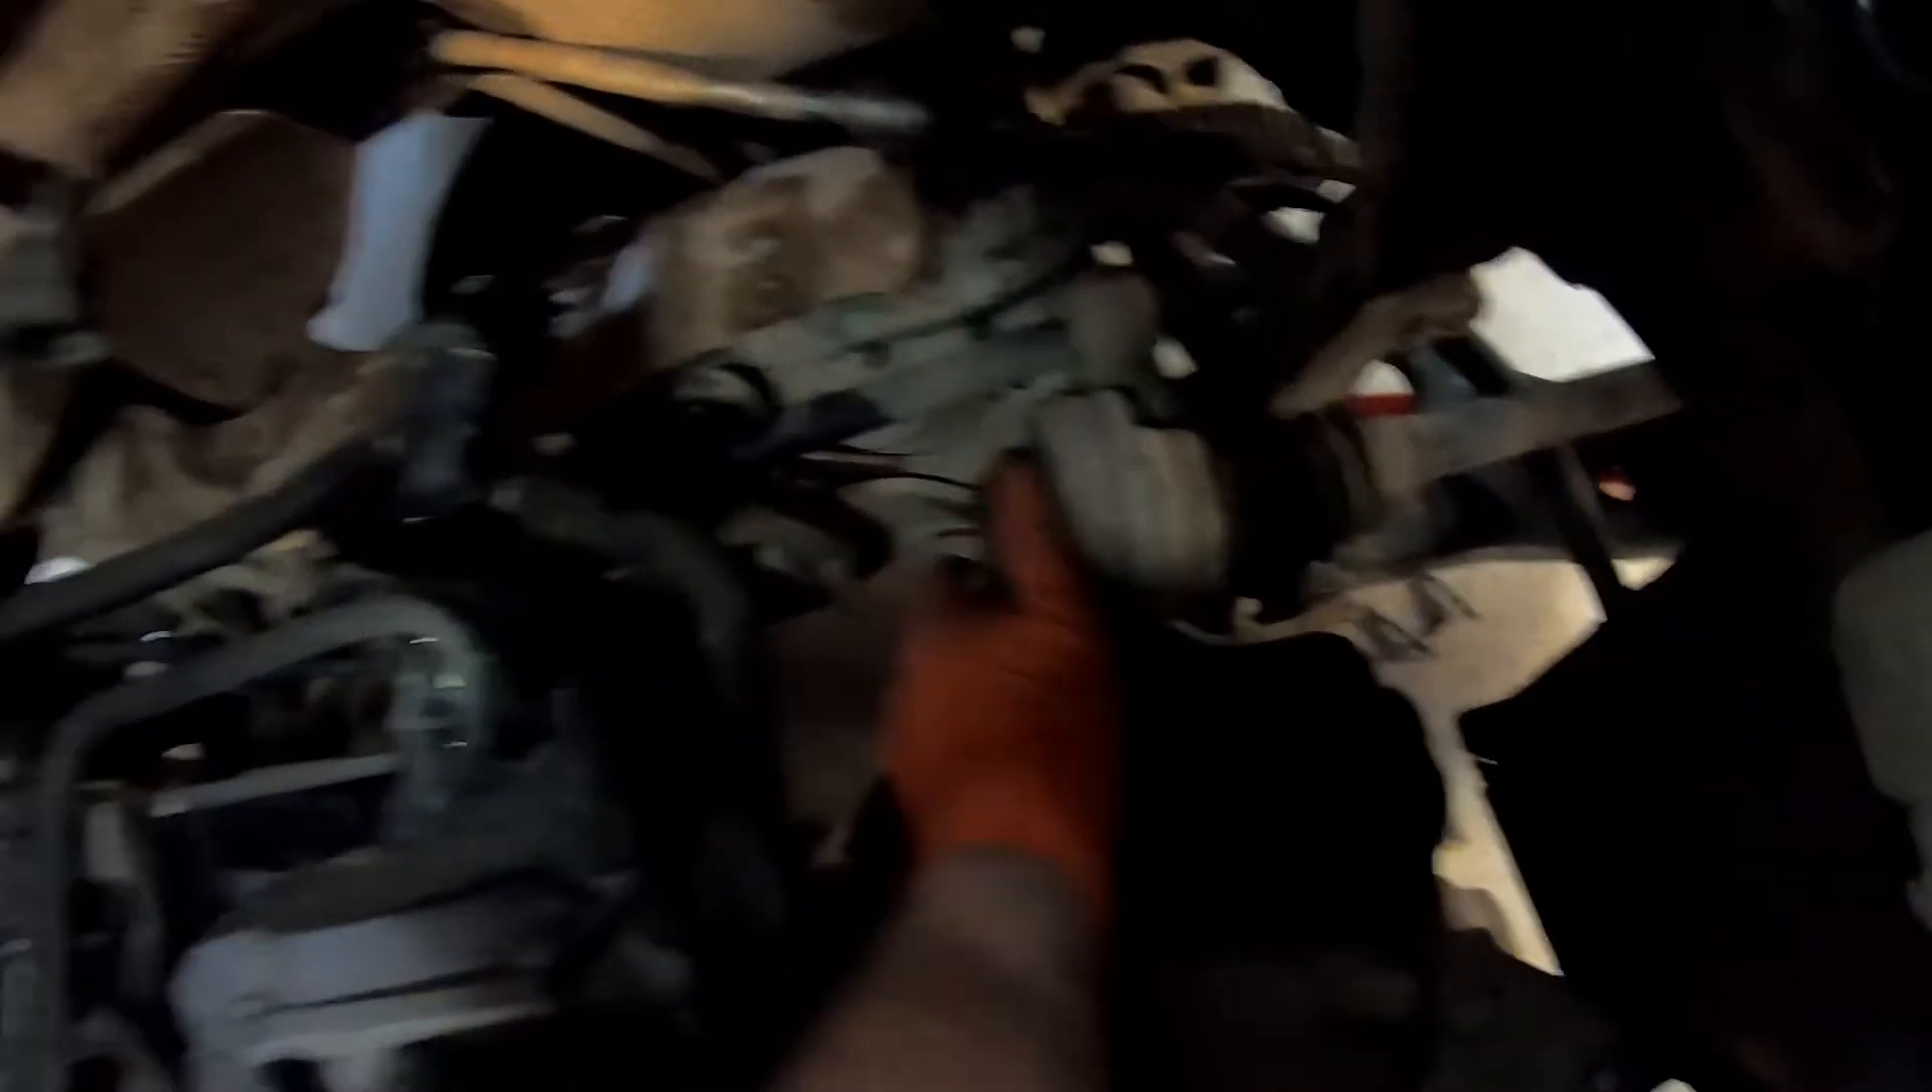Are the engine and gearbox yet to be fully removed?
Yes.